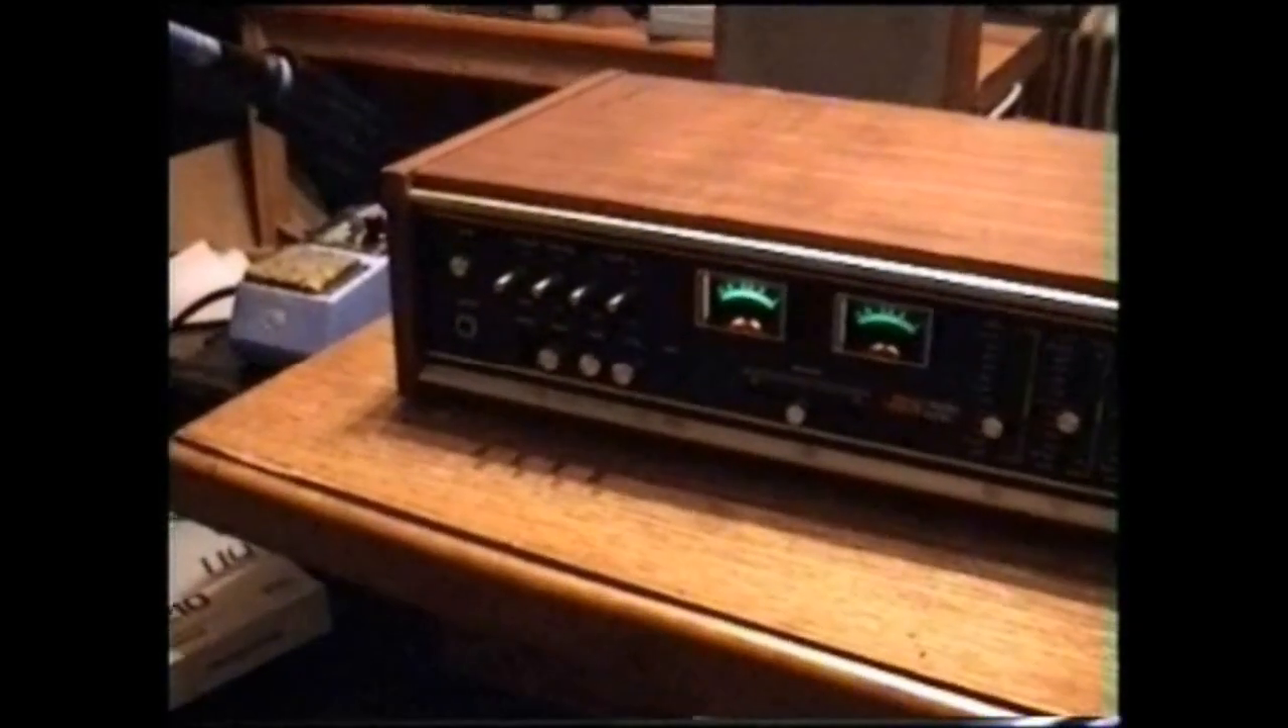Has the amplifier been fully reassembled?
Yes.